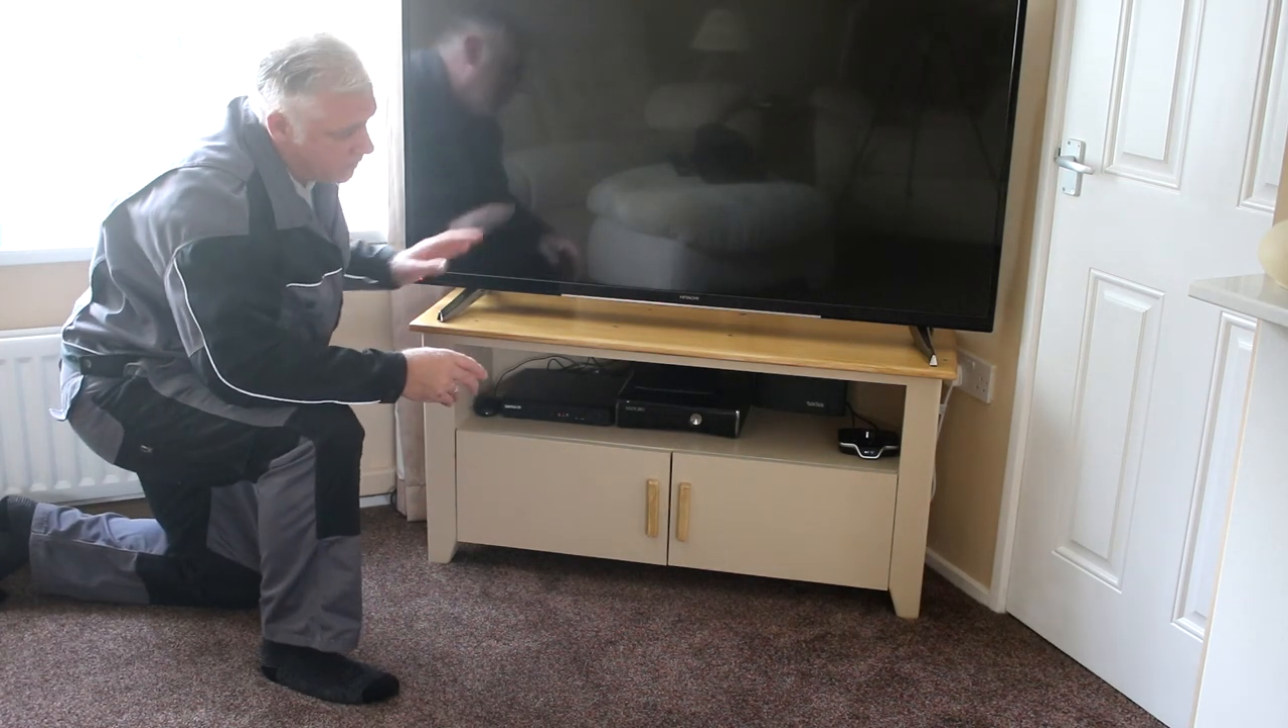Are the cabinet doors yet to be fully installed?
No.